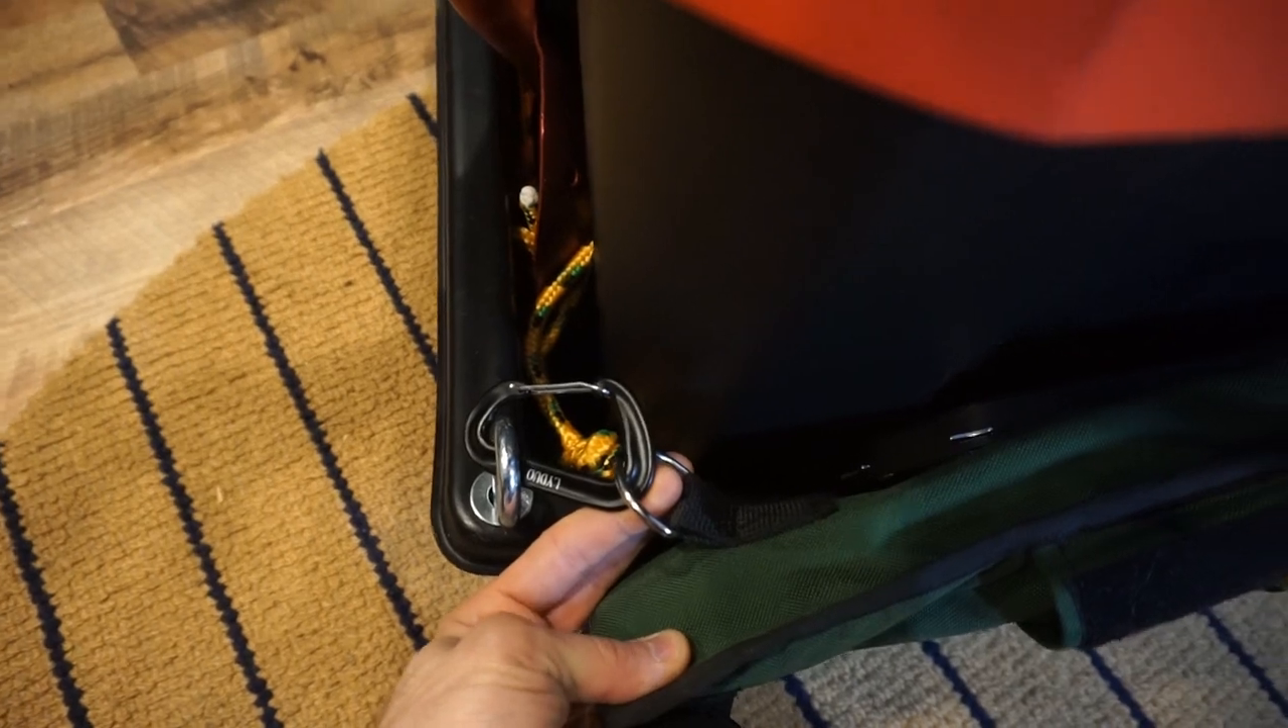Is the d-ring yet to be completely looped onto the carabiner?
No.